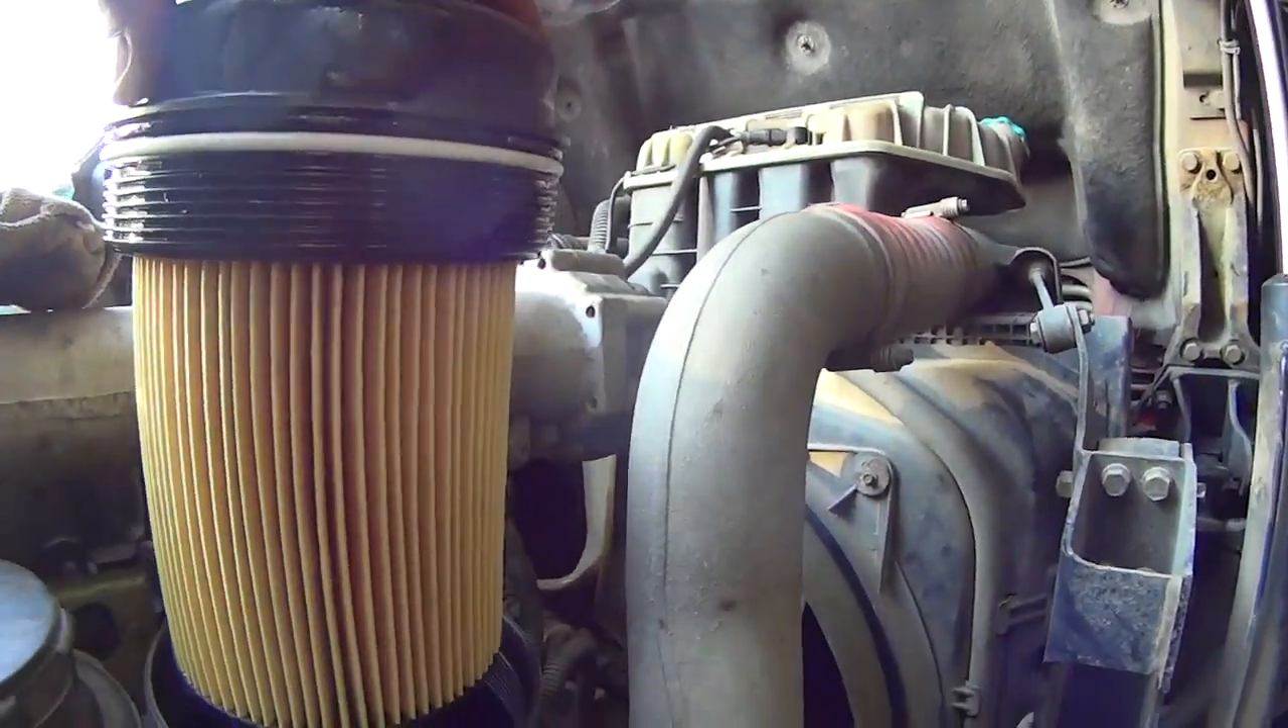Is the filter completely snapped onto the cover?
Yes.